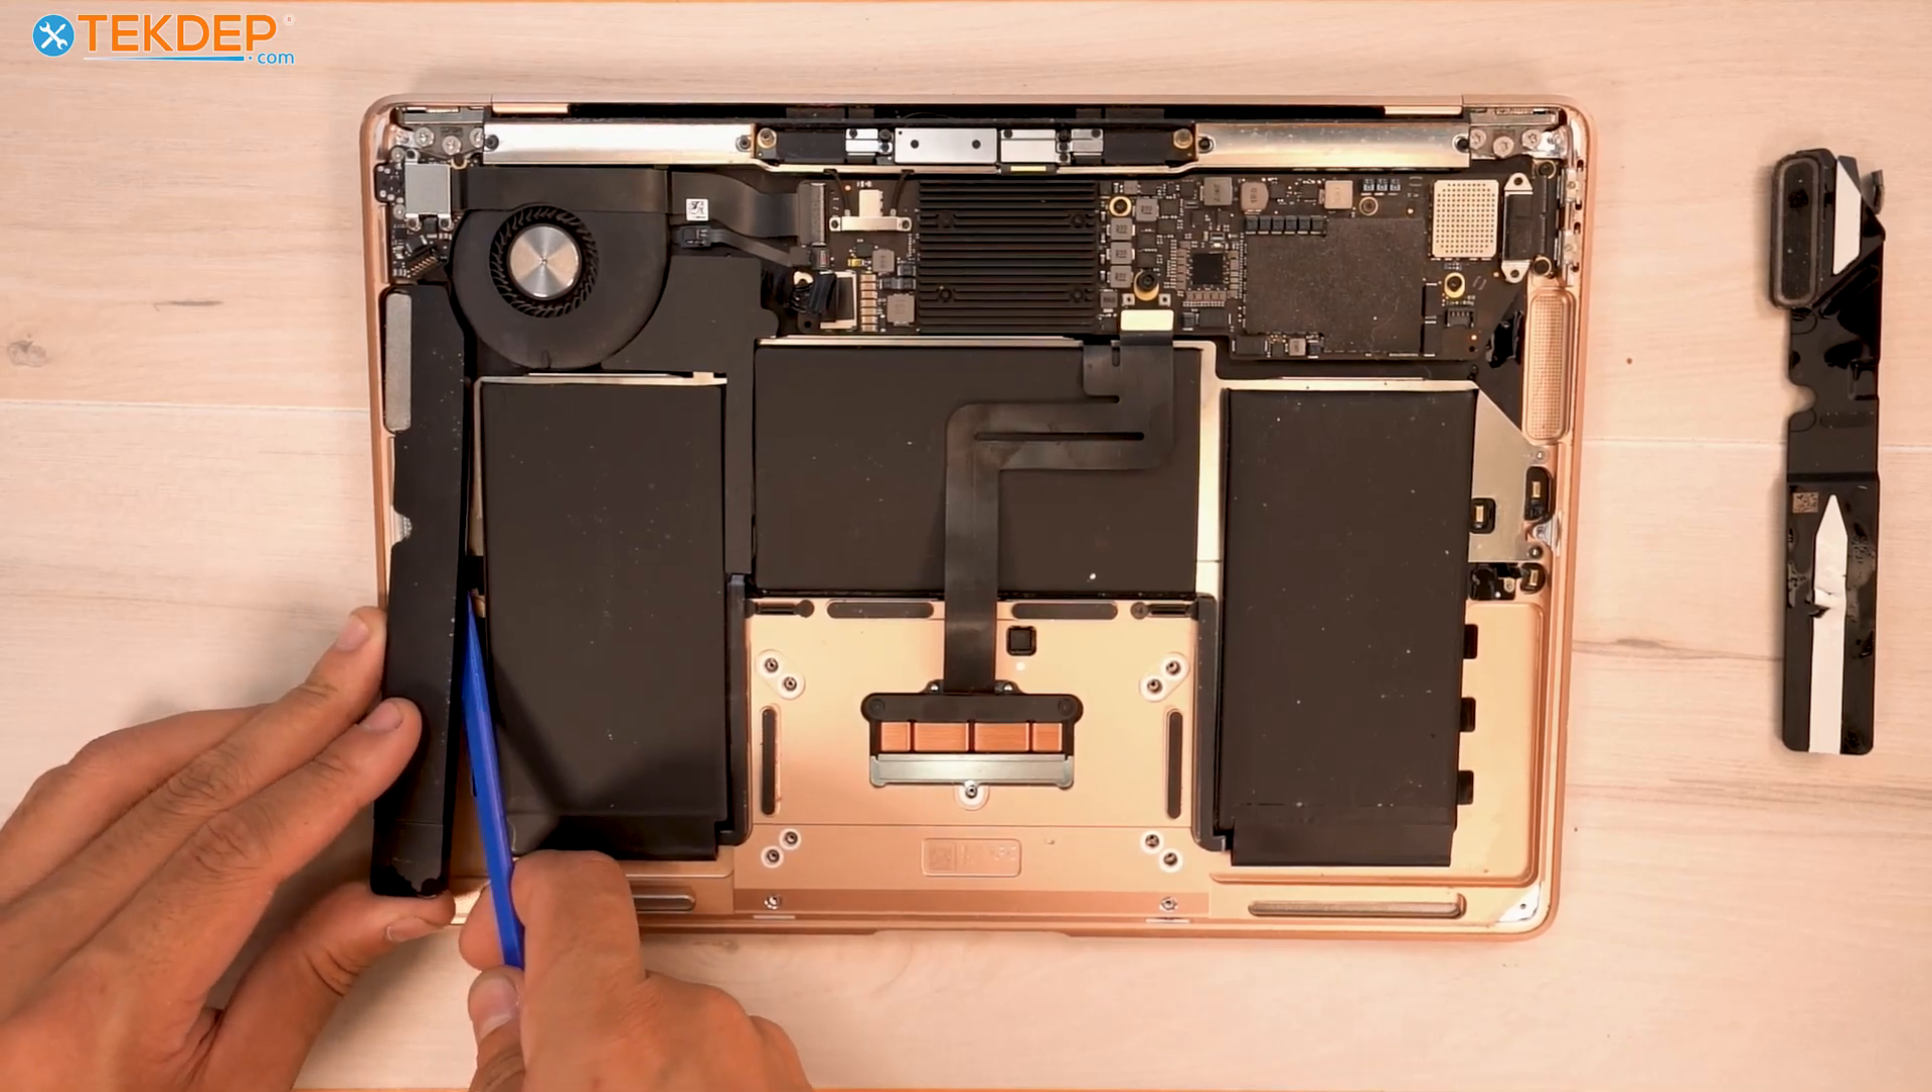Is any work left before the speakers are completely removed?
Yes.